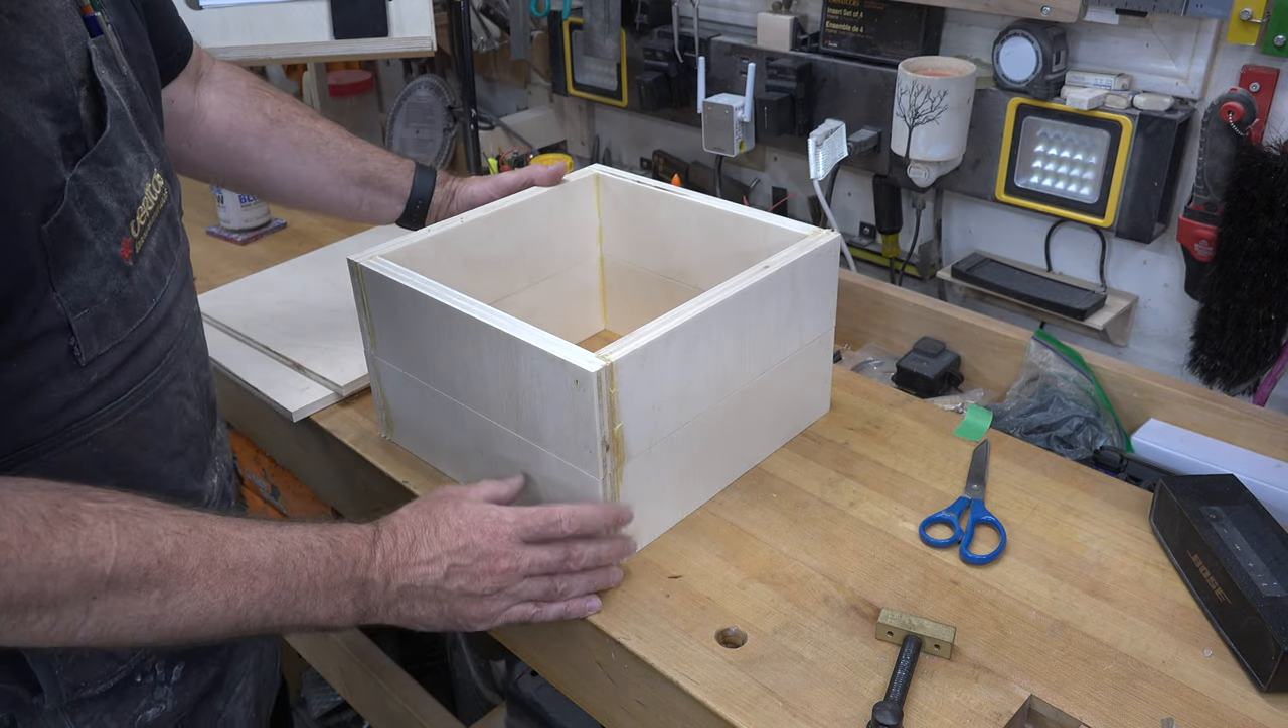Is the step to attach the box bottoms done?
No.